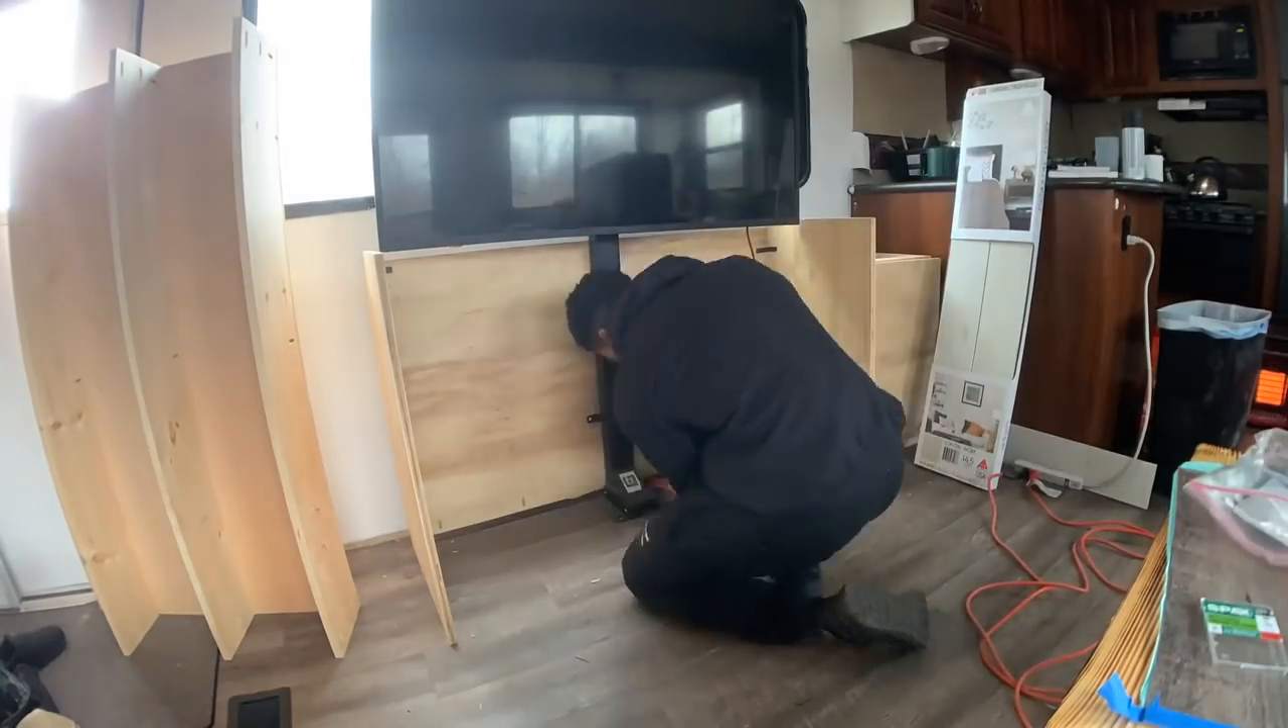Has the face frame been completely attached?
No.